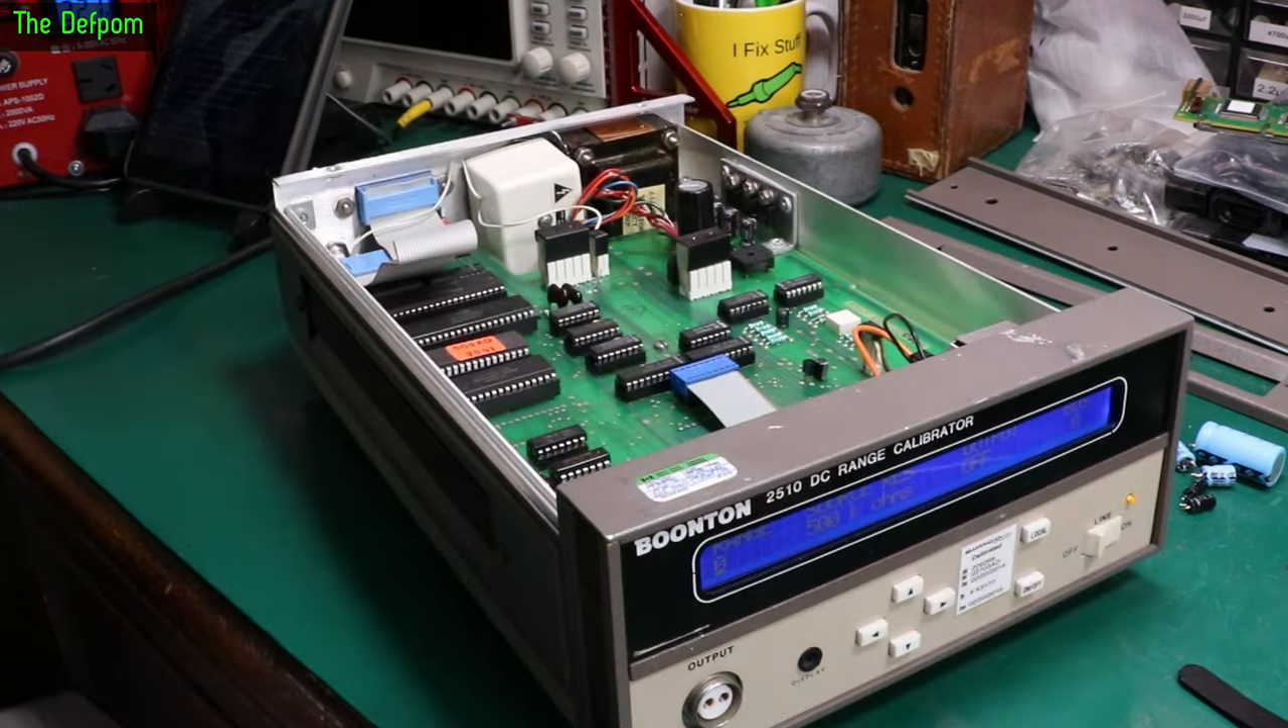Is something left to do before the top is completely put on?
Yes.